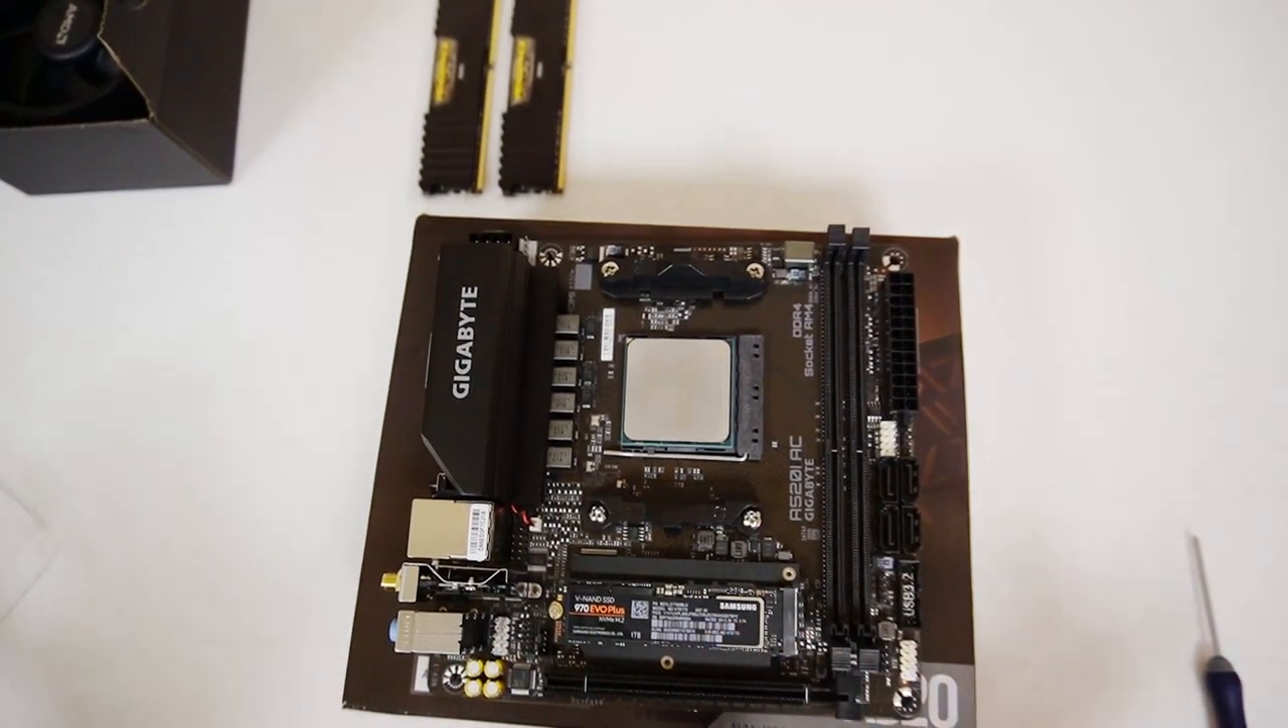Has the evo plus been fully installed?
Yes.